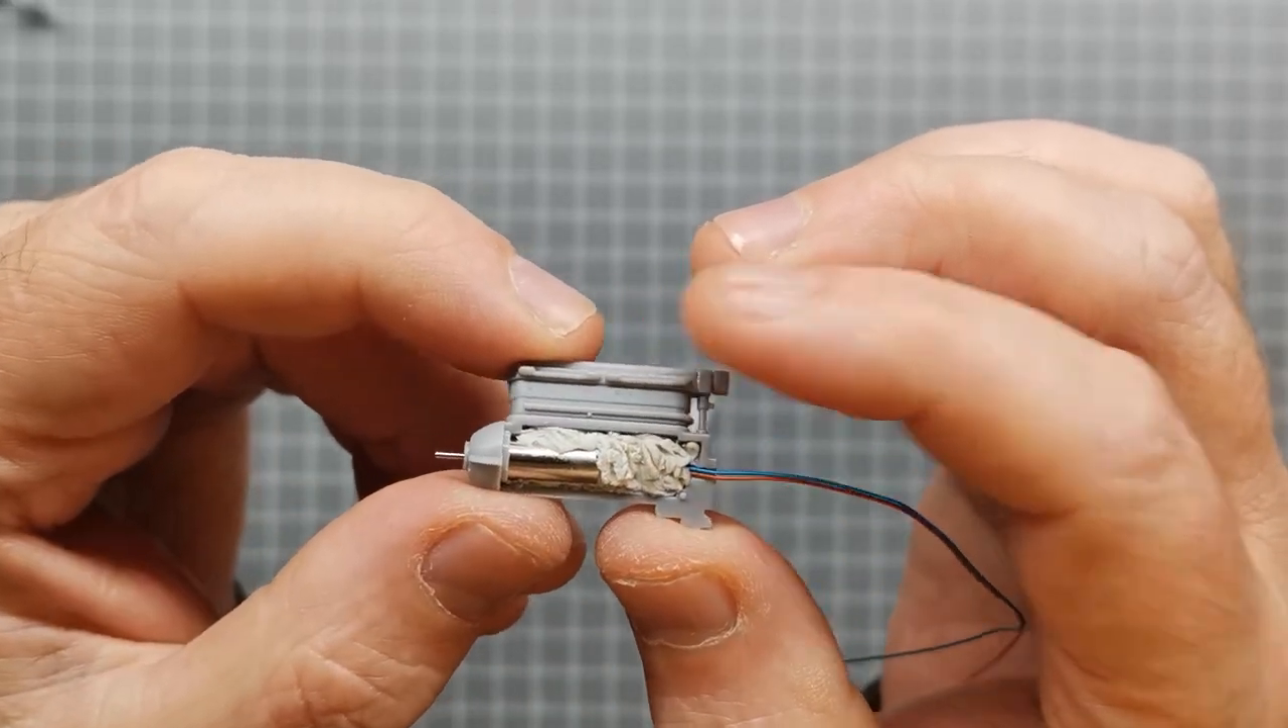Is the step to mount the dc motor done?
Yes.